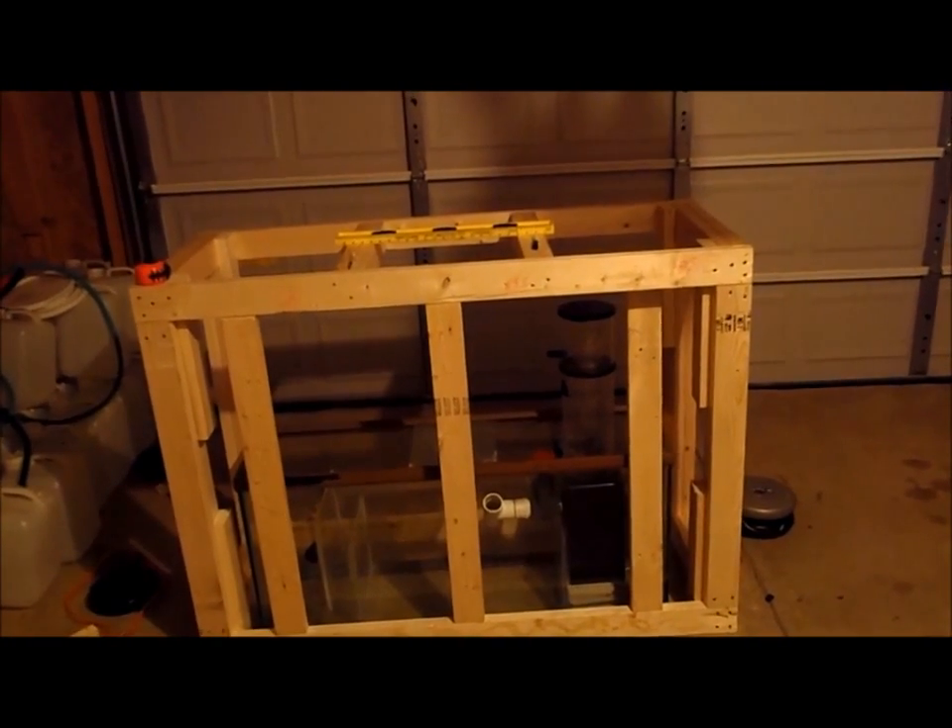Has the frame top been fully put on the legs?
Yes.